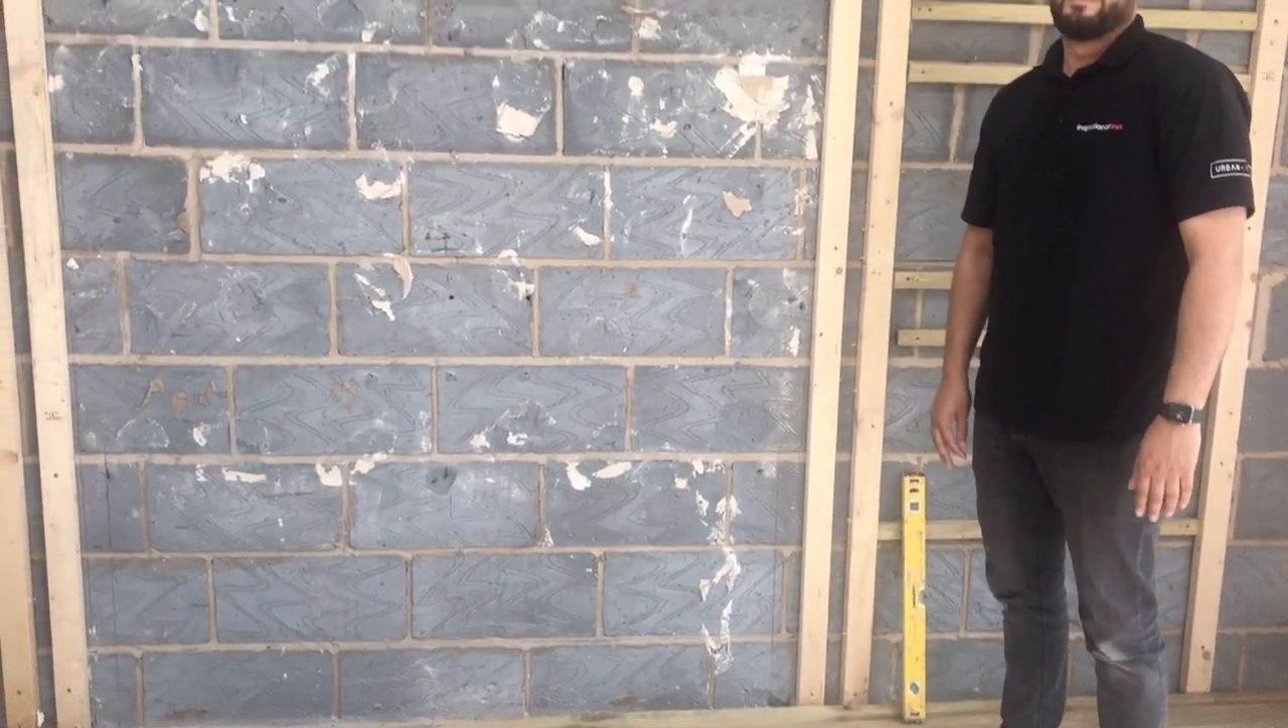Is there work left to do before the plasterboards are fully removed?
No.